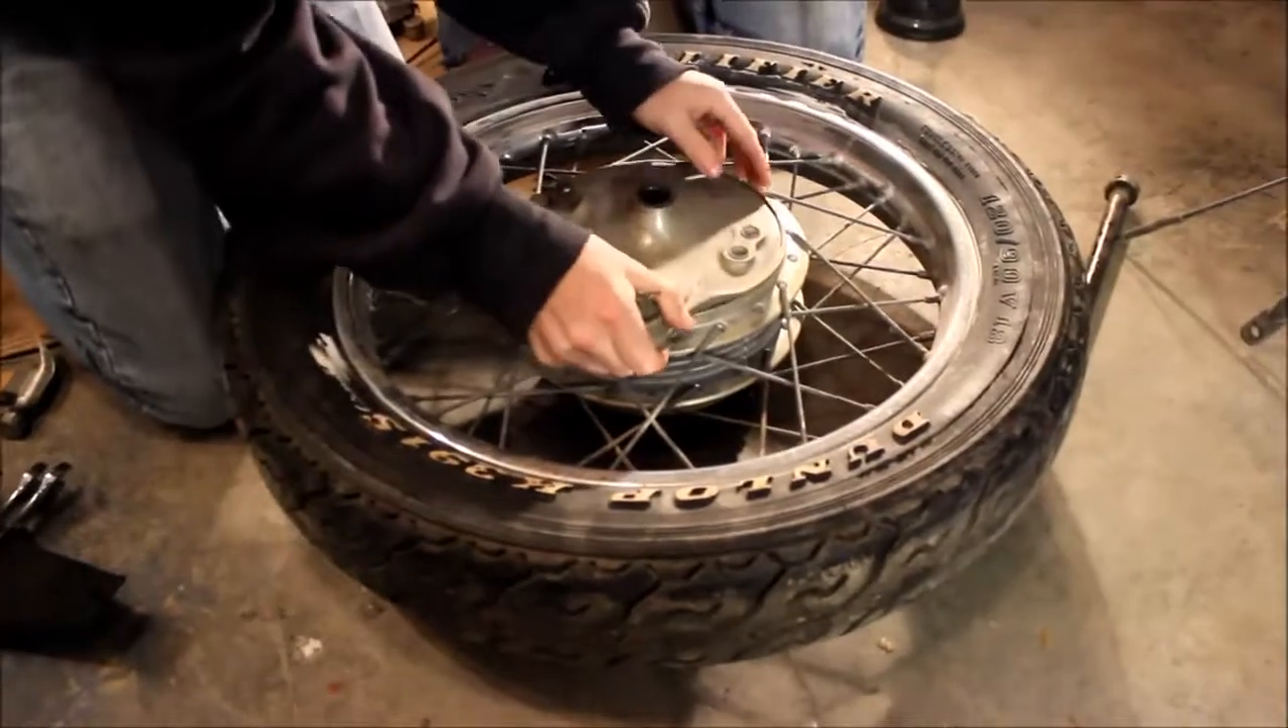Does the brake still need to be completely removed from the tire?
Yes.